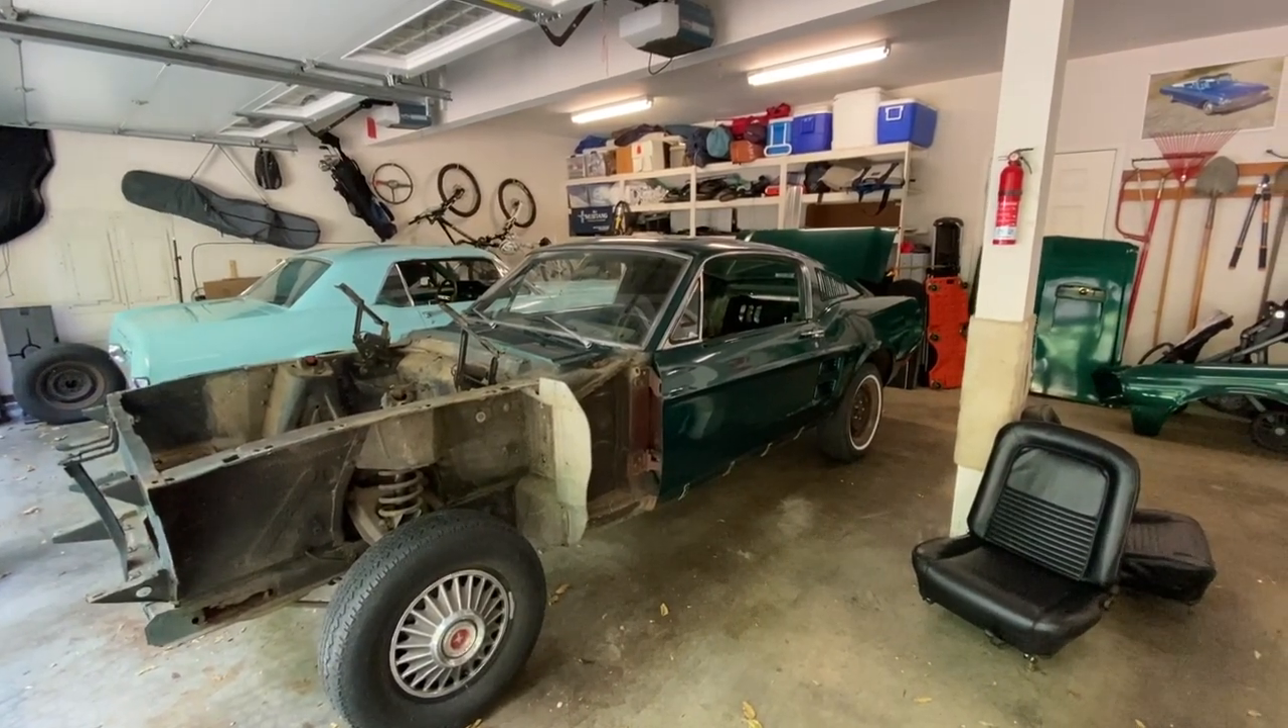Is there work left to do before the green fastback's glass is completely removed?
Yes.